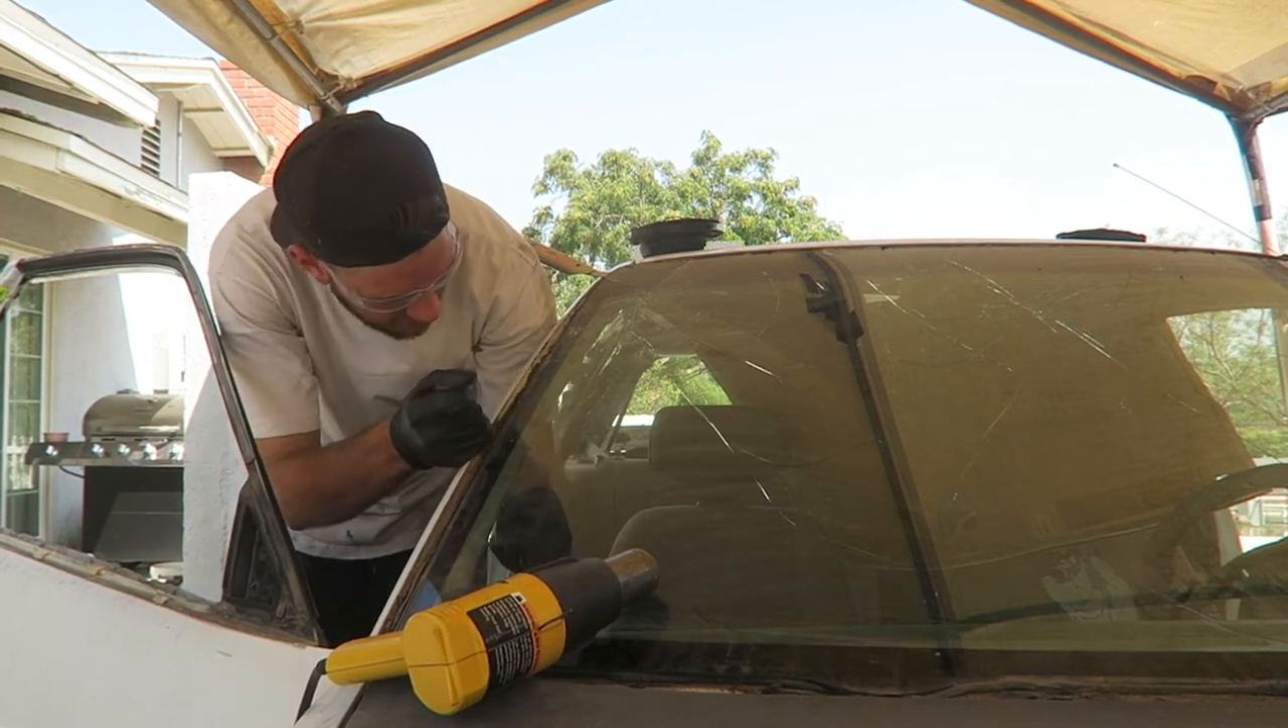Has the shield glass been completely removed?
No.